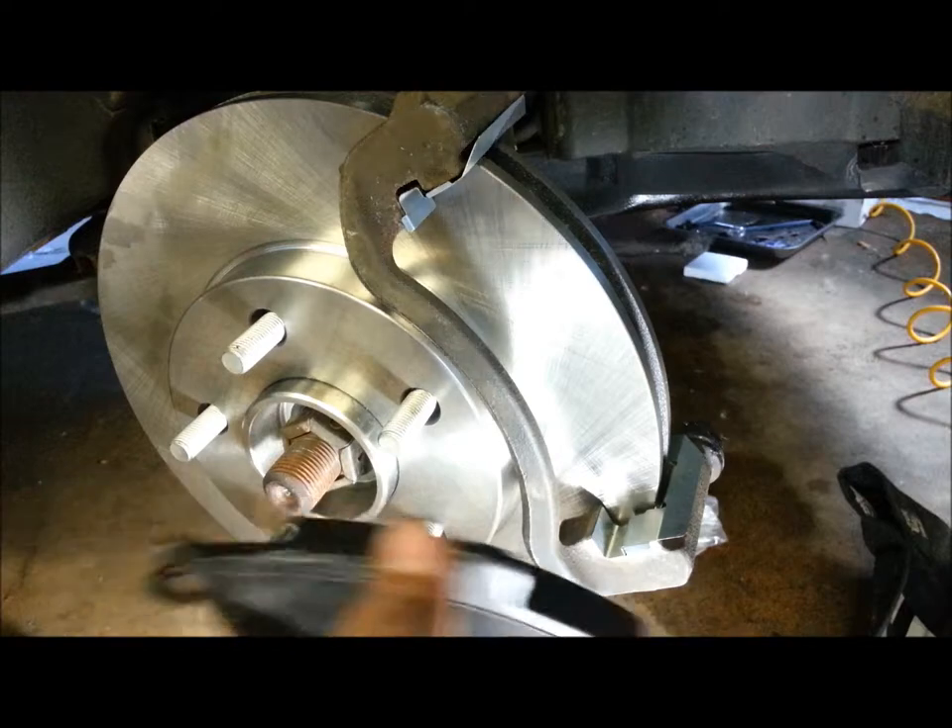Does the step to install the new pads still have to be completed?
Yes.